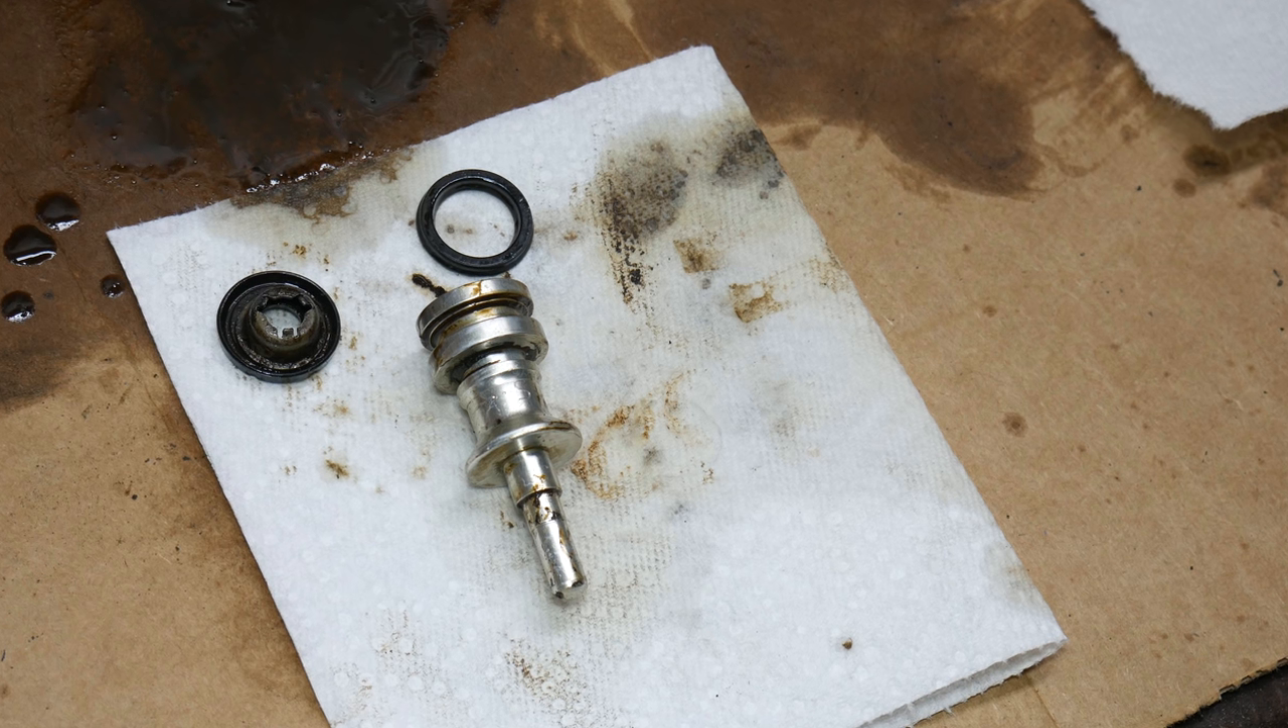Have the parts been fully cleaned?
No.